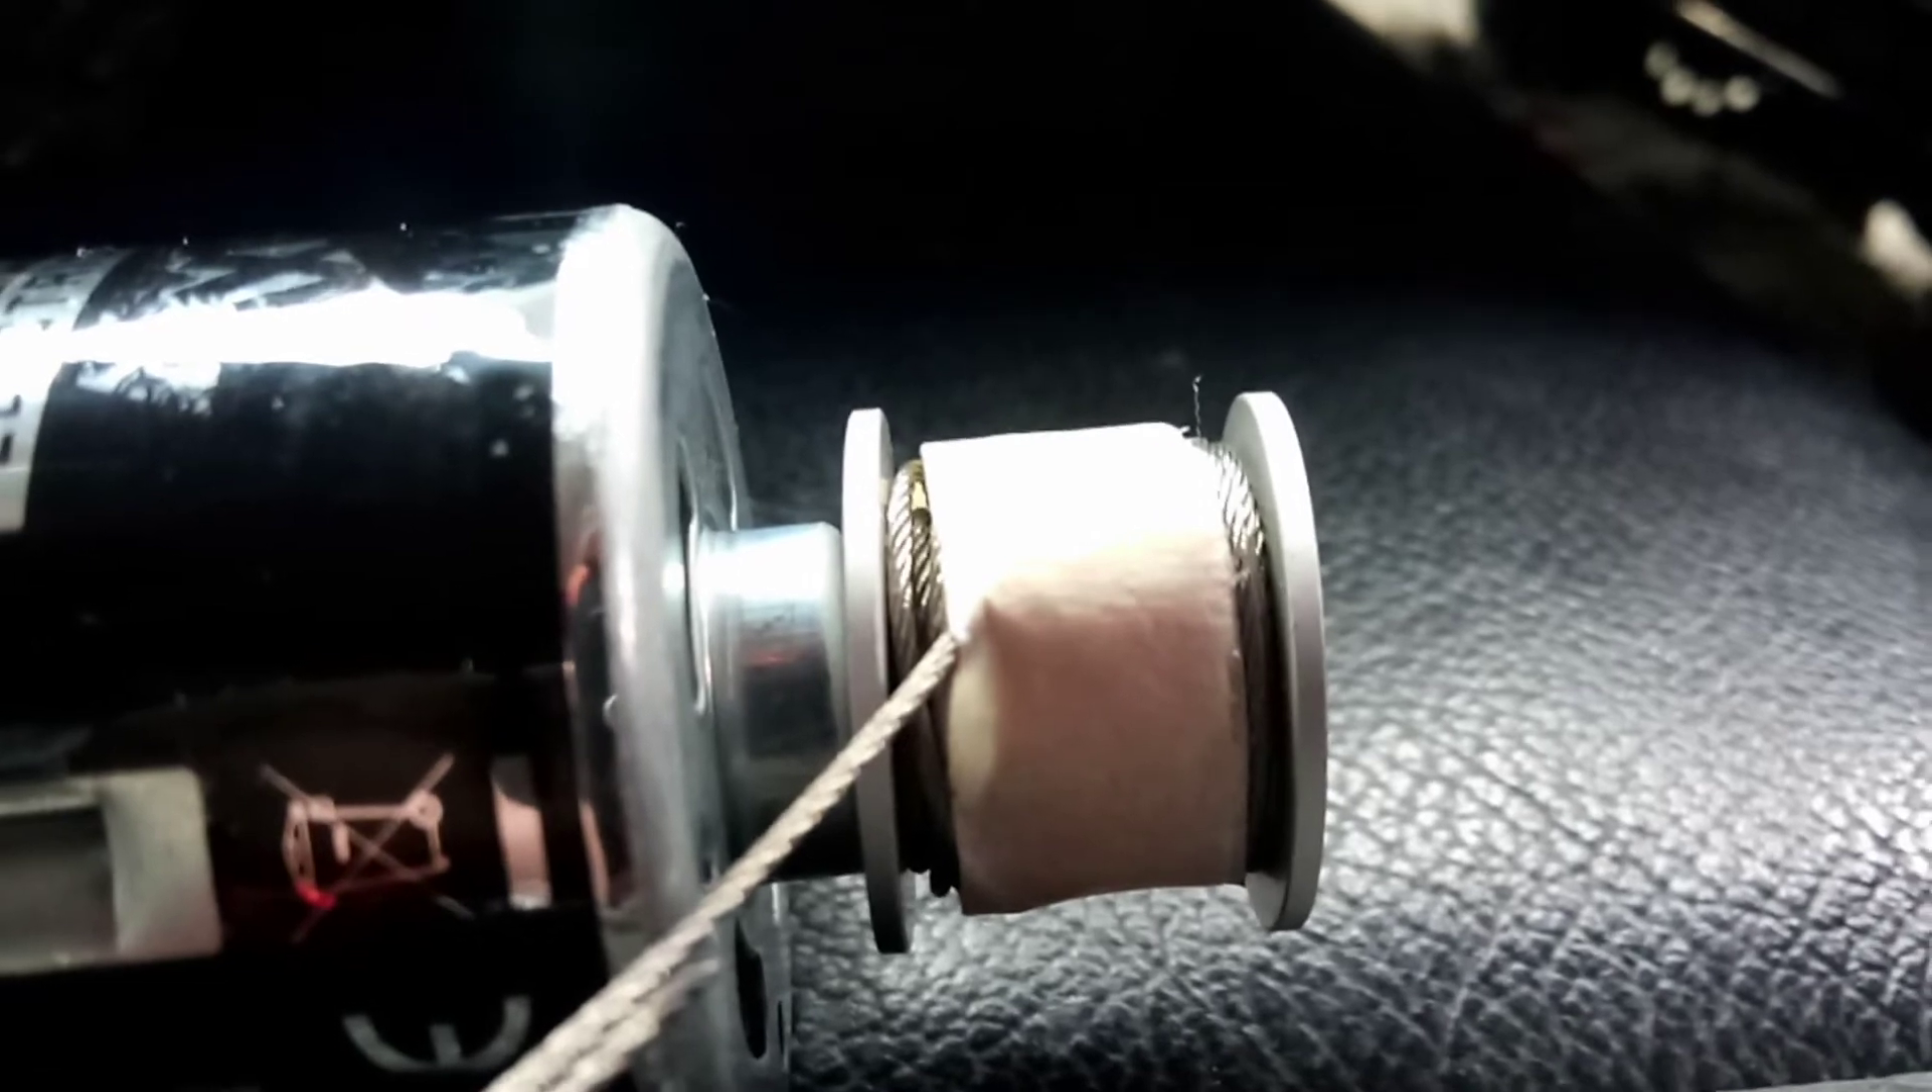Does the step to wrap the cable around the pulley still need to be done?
No.